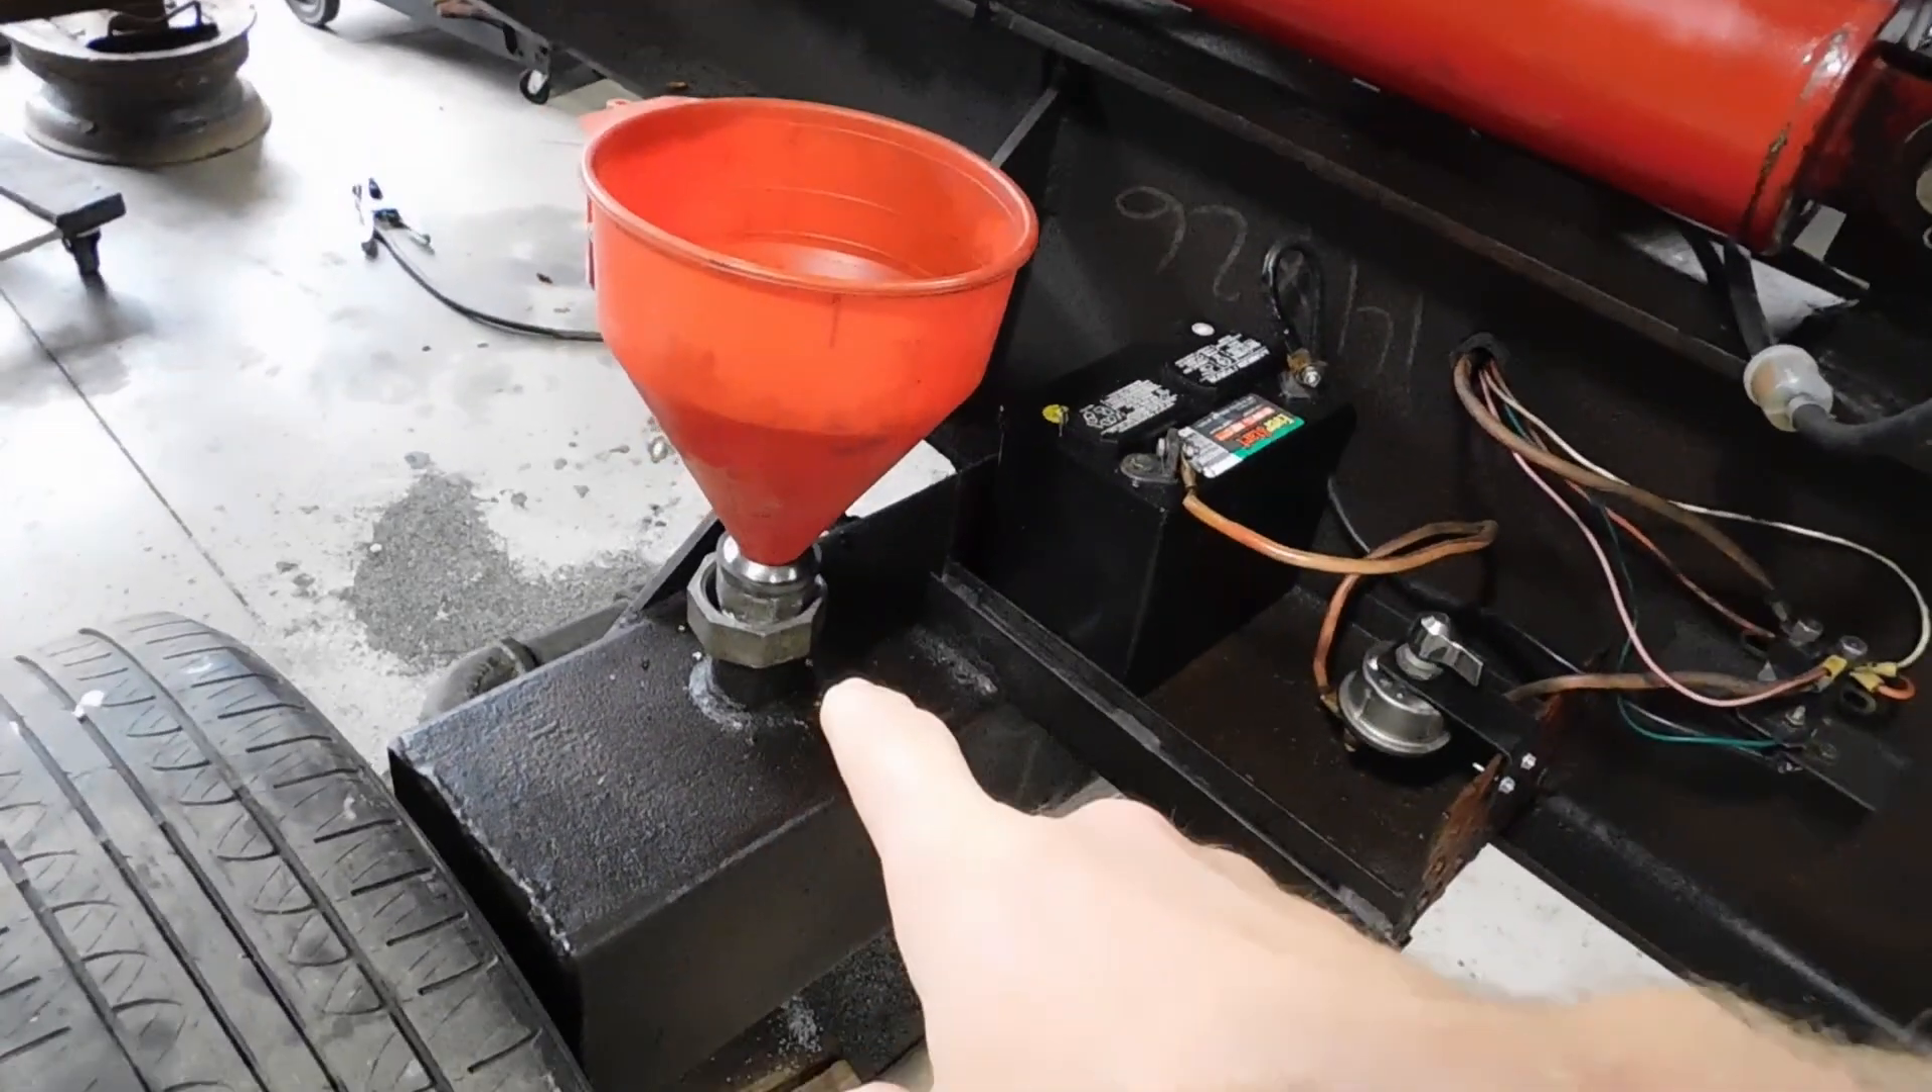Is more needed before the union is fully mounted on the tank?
No.